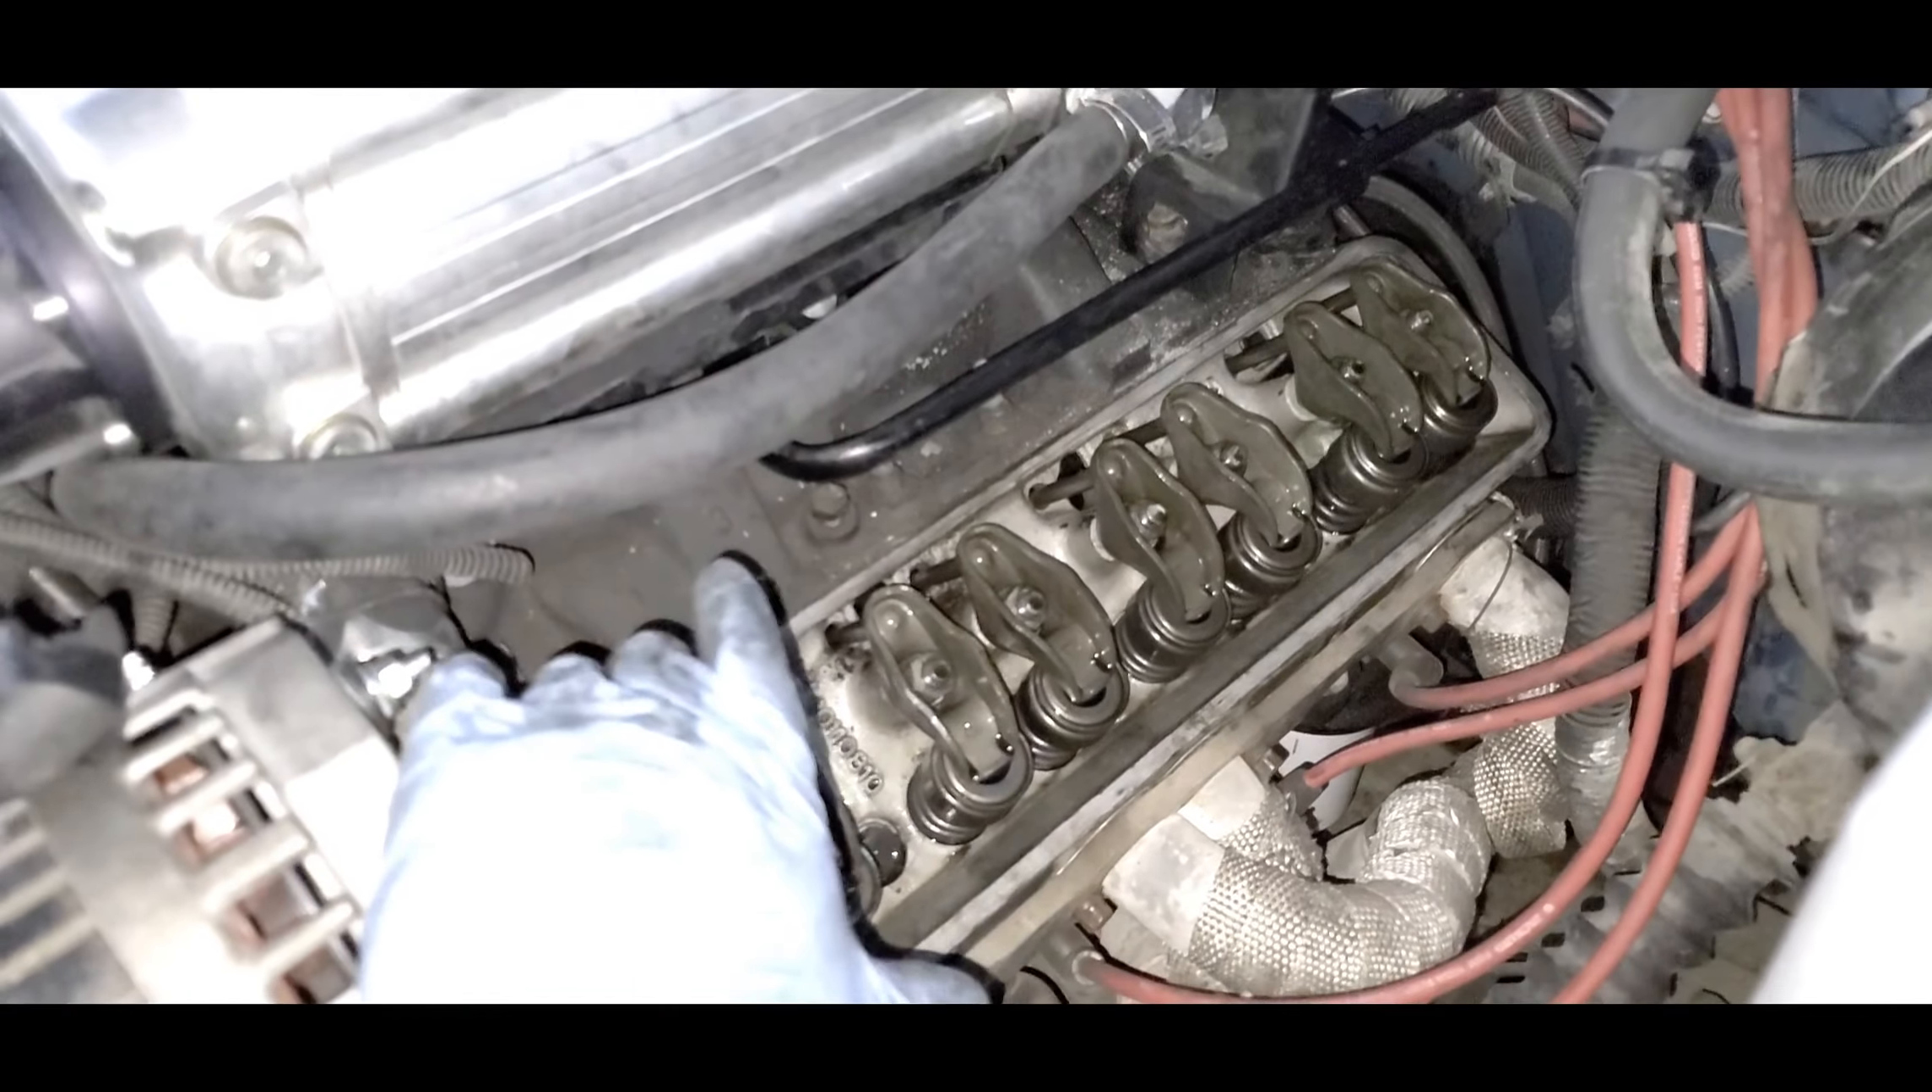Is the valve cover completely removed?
Yes.